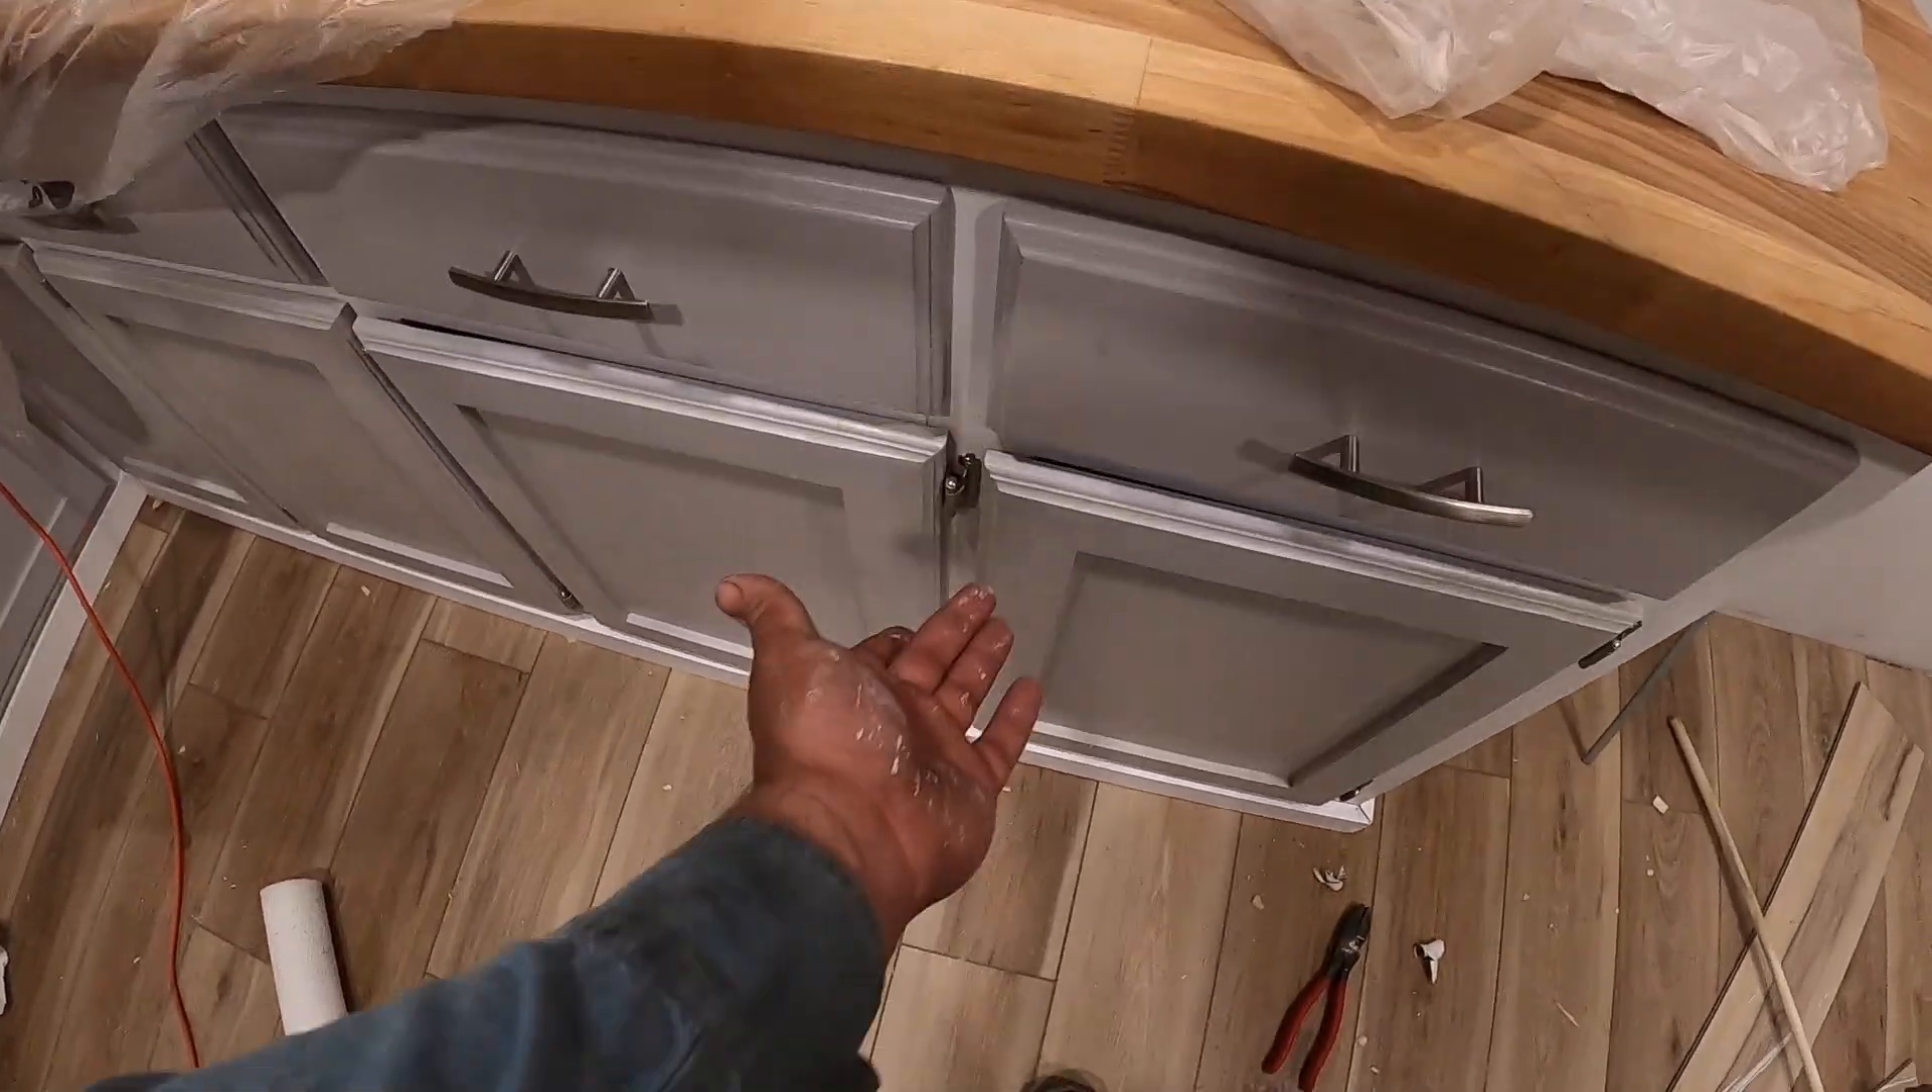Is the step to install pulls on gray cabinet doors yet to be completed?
Yes.